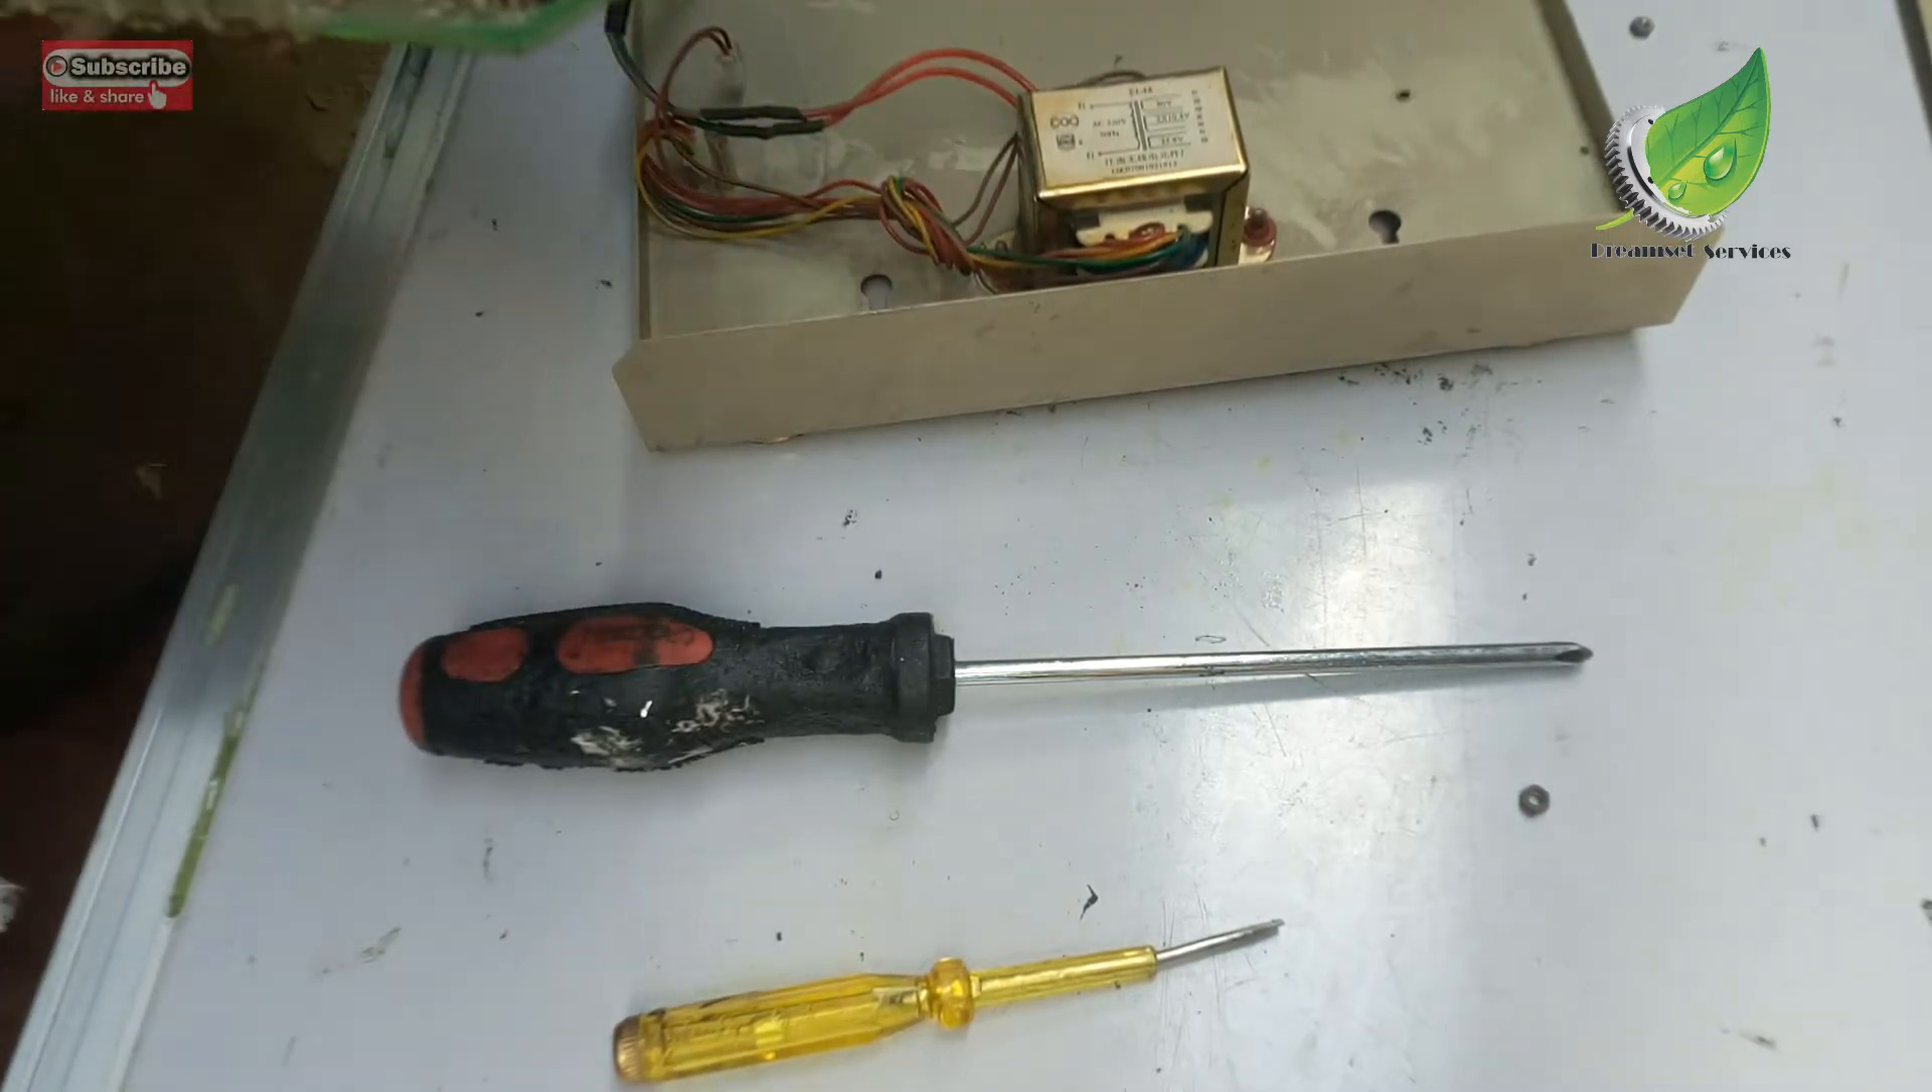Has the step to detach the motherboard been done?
Yes.